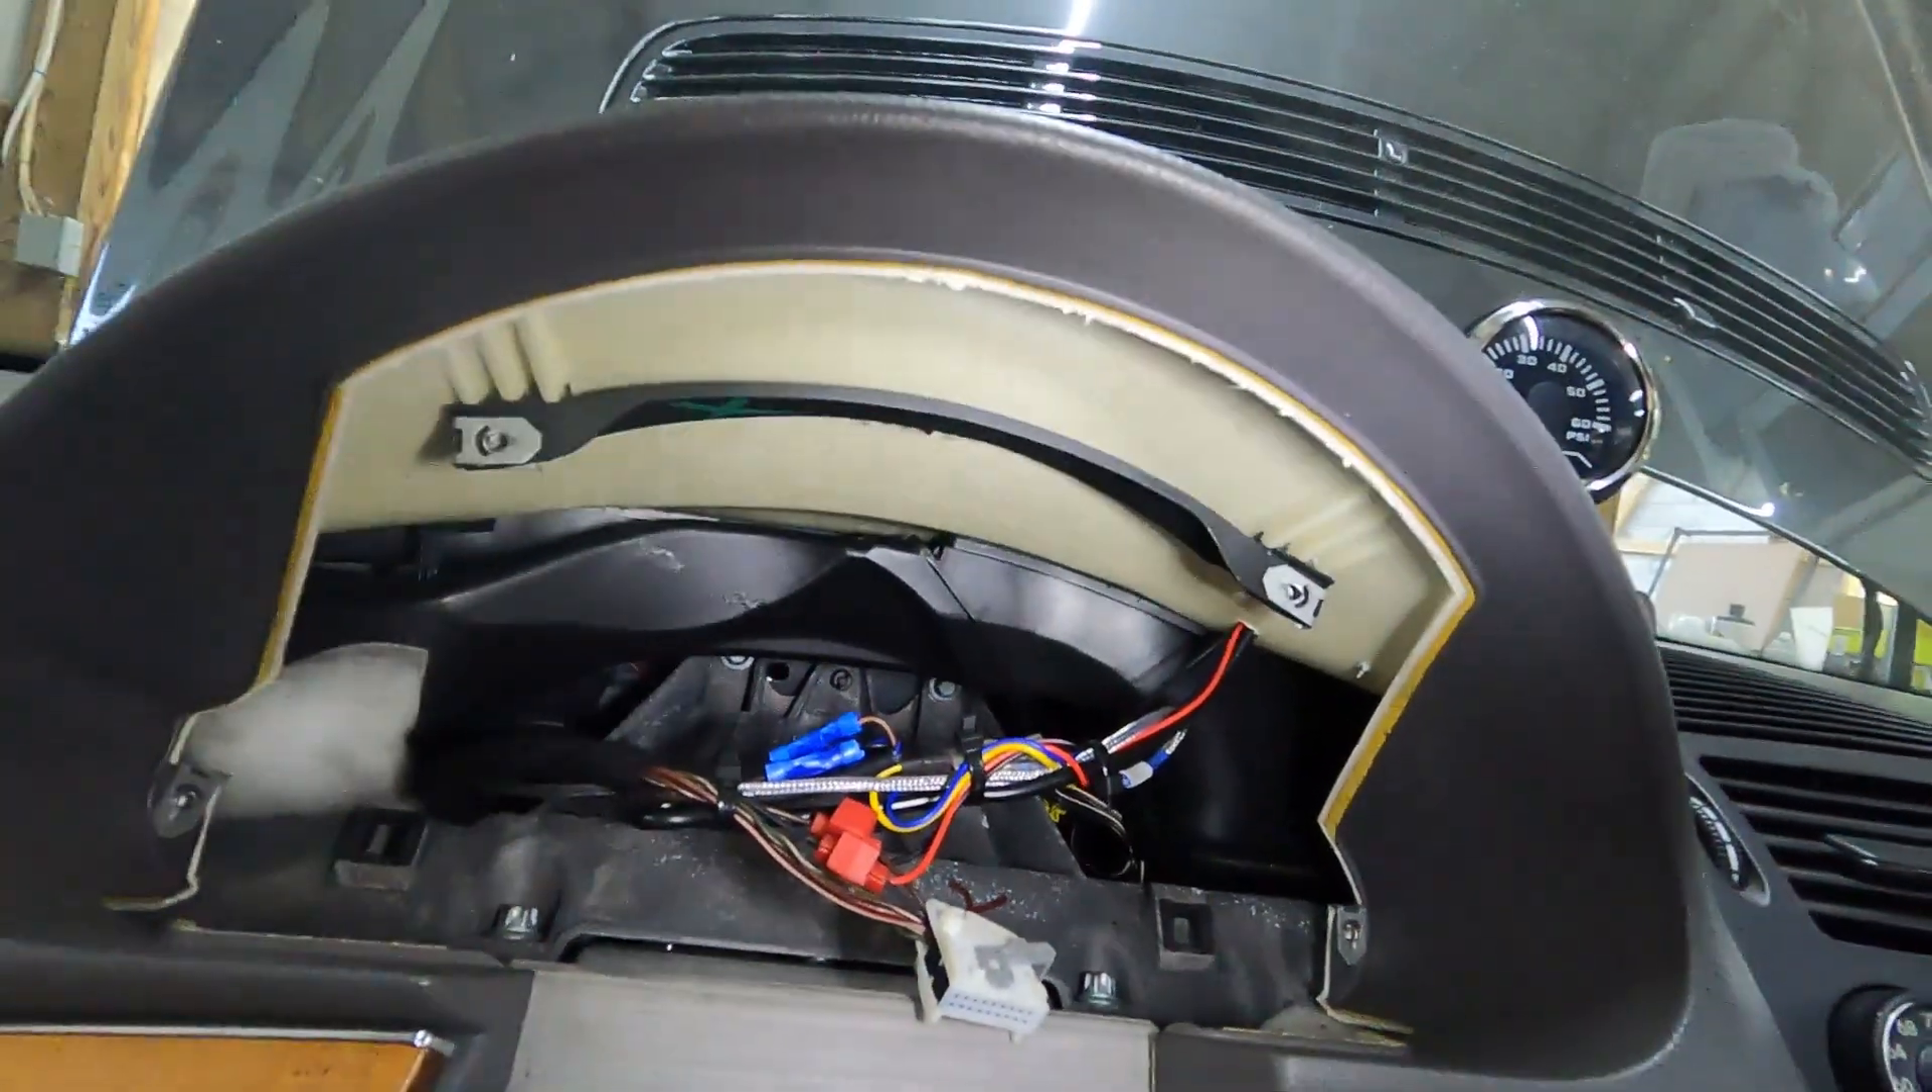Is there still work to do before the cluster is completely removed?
No.